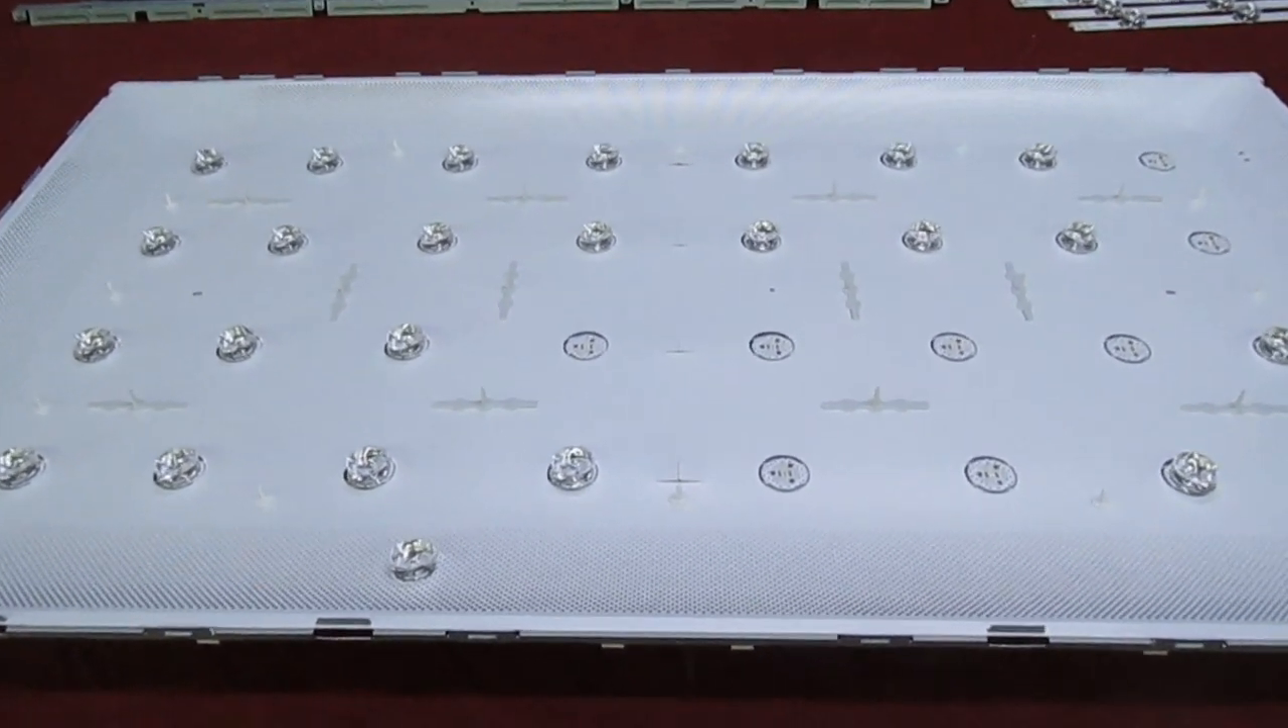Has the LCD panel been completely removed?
Yes.